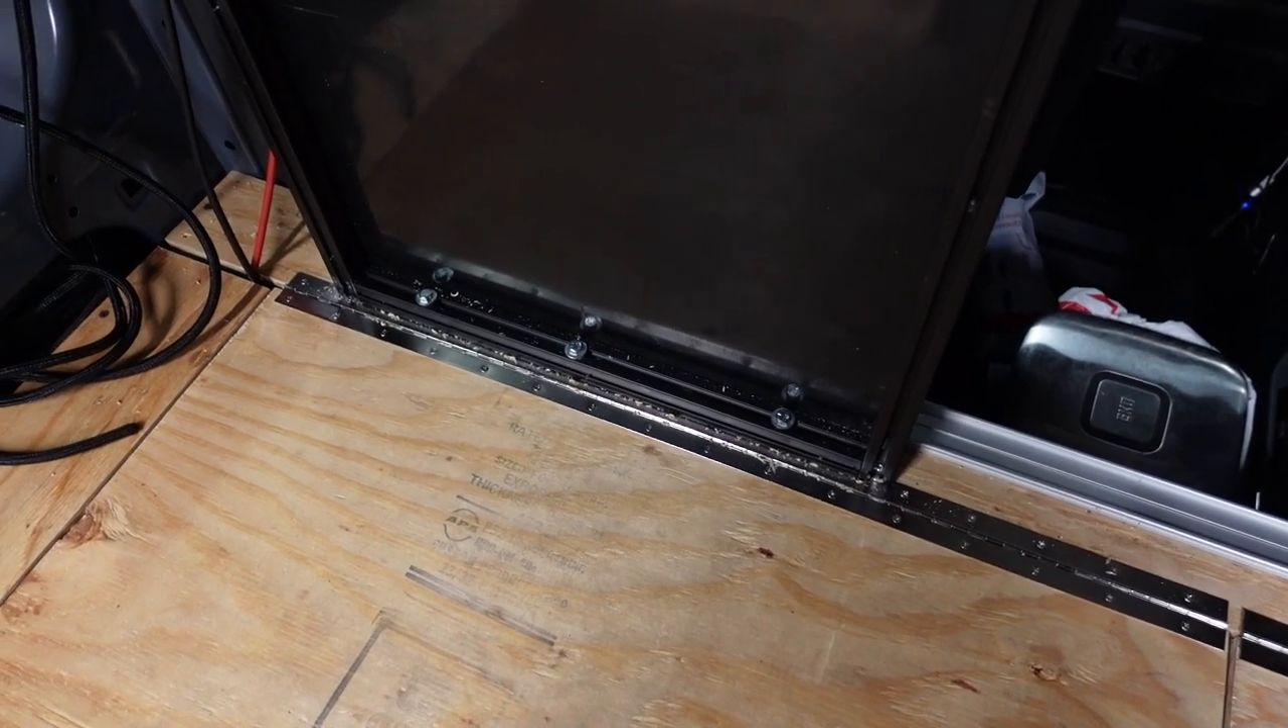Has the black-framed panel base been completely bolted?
Yes.